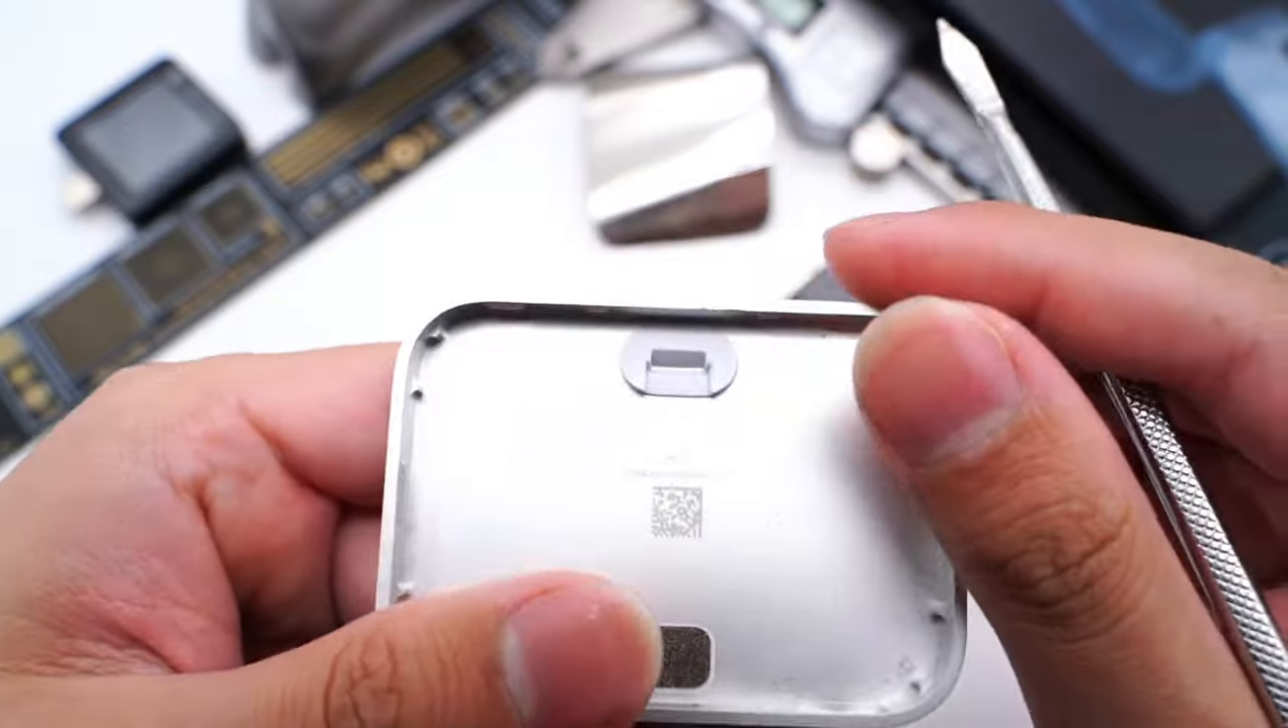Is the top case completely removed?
Yes.